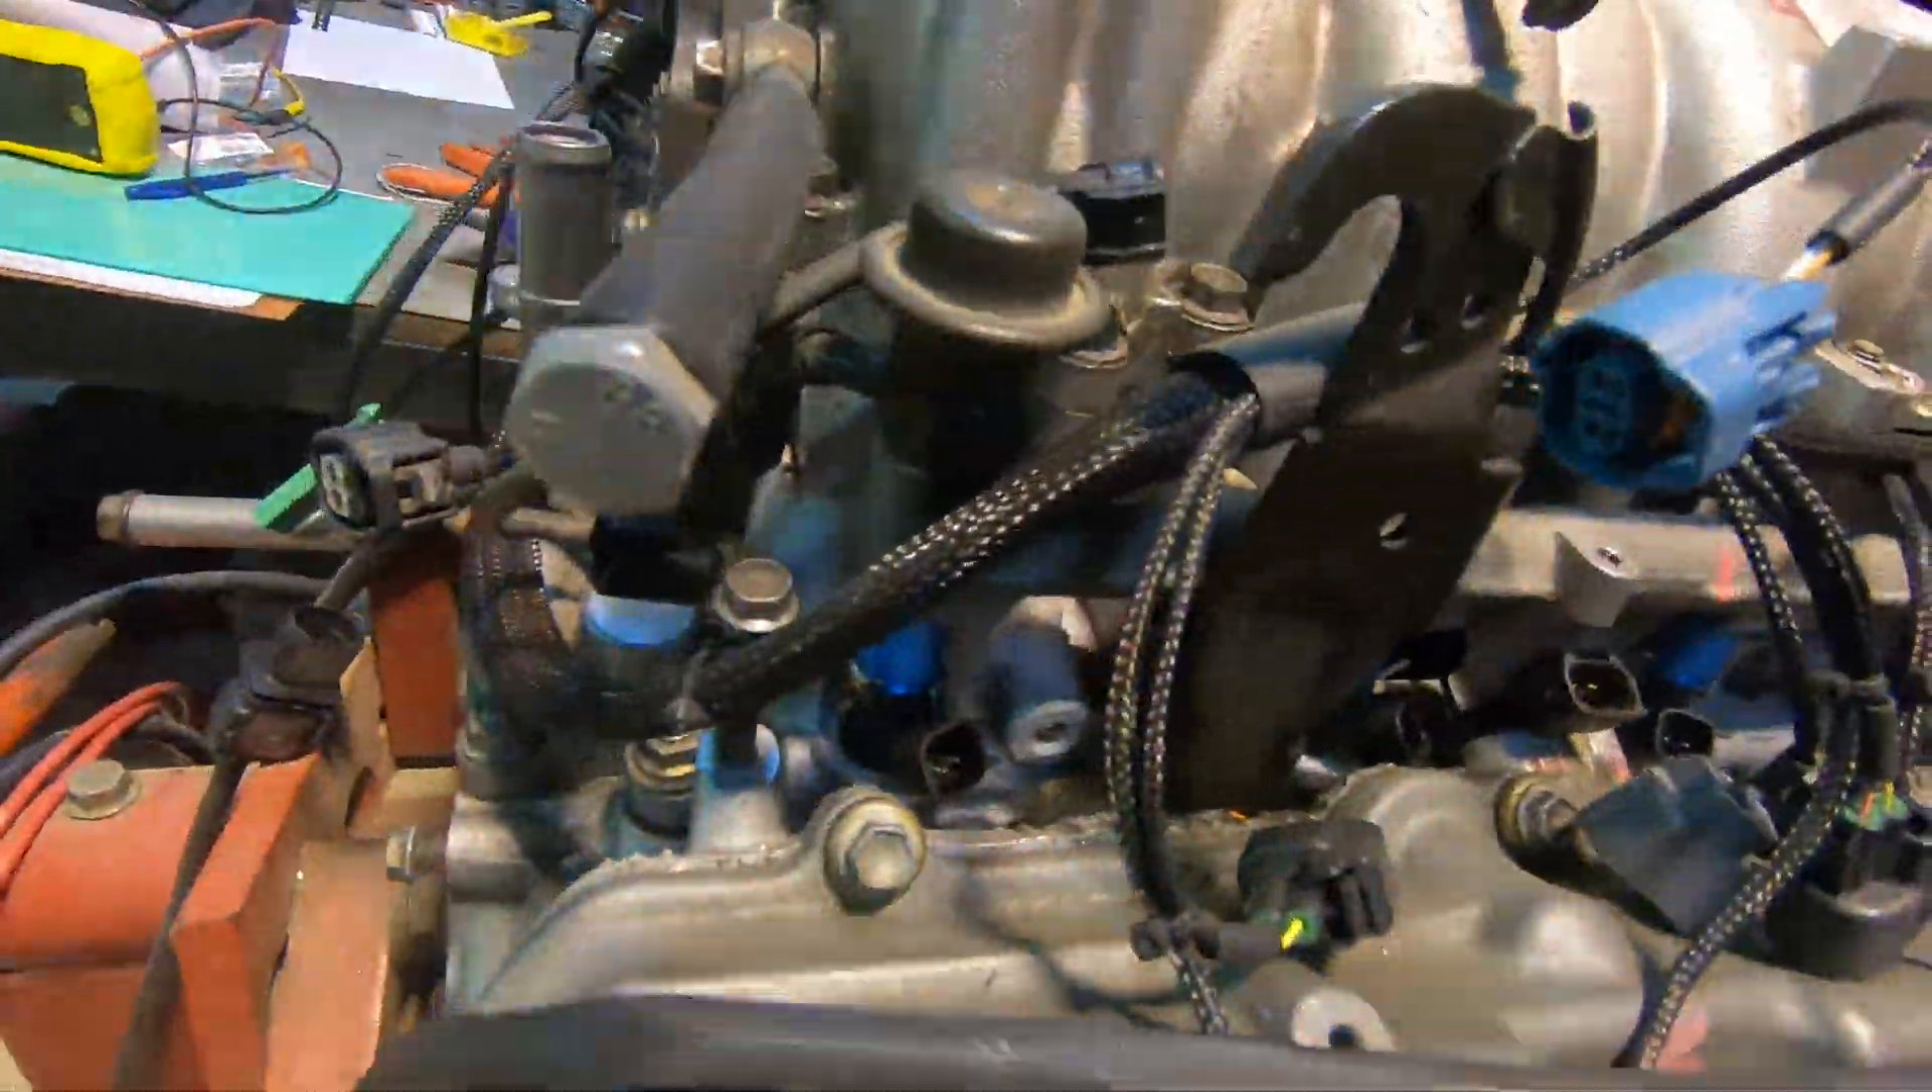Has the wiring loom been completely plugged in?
No.